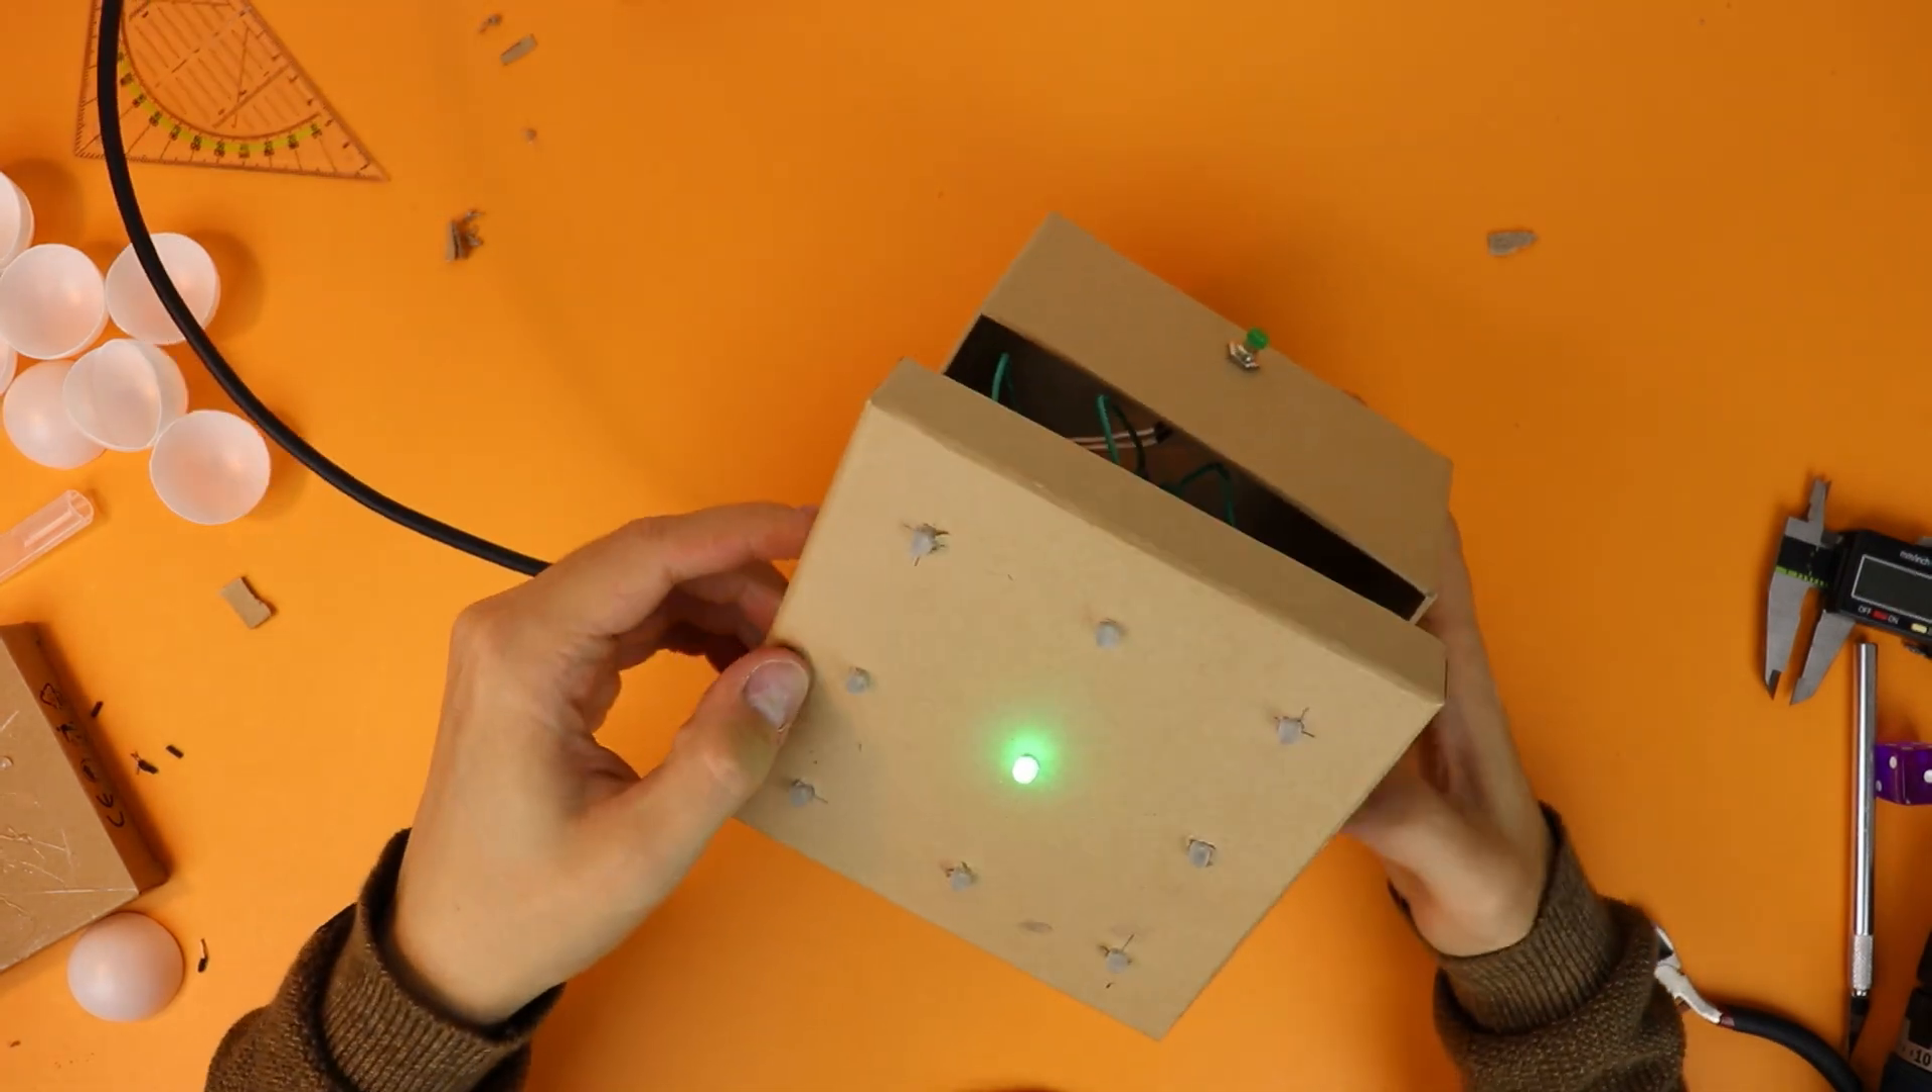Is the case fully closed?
No.